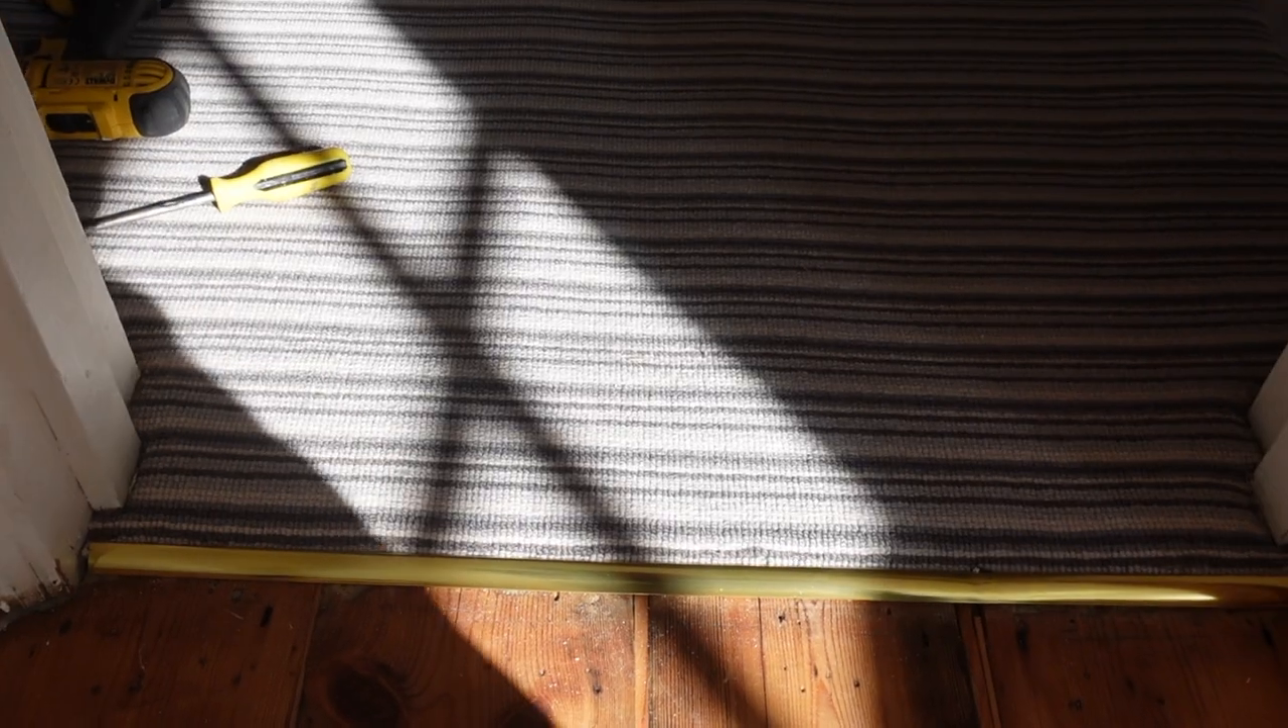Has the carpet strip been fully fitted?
Yes.